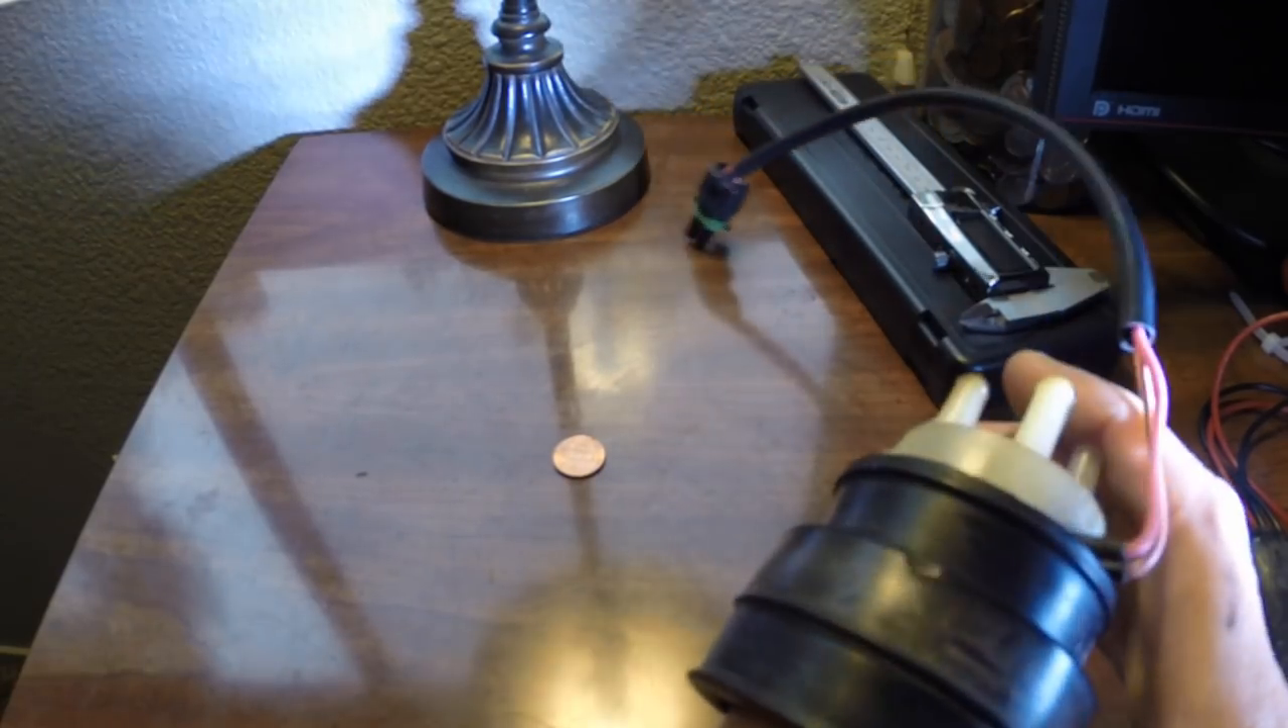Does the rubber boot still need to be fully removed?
Yes.